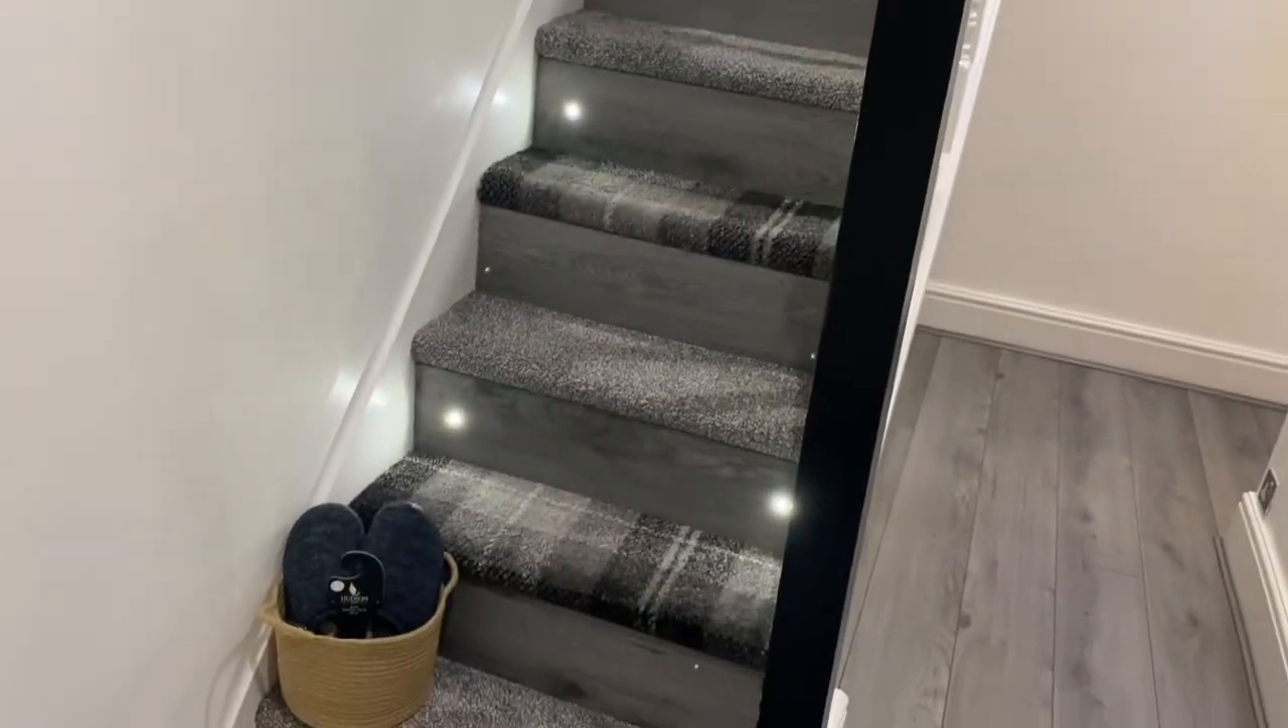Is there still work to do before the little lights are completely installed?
No.